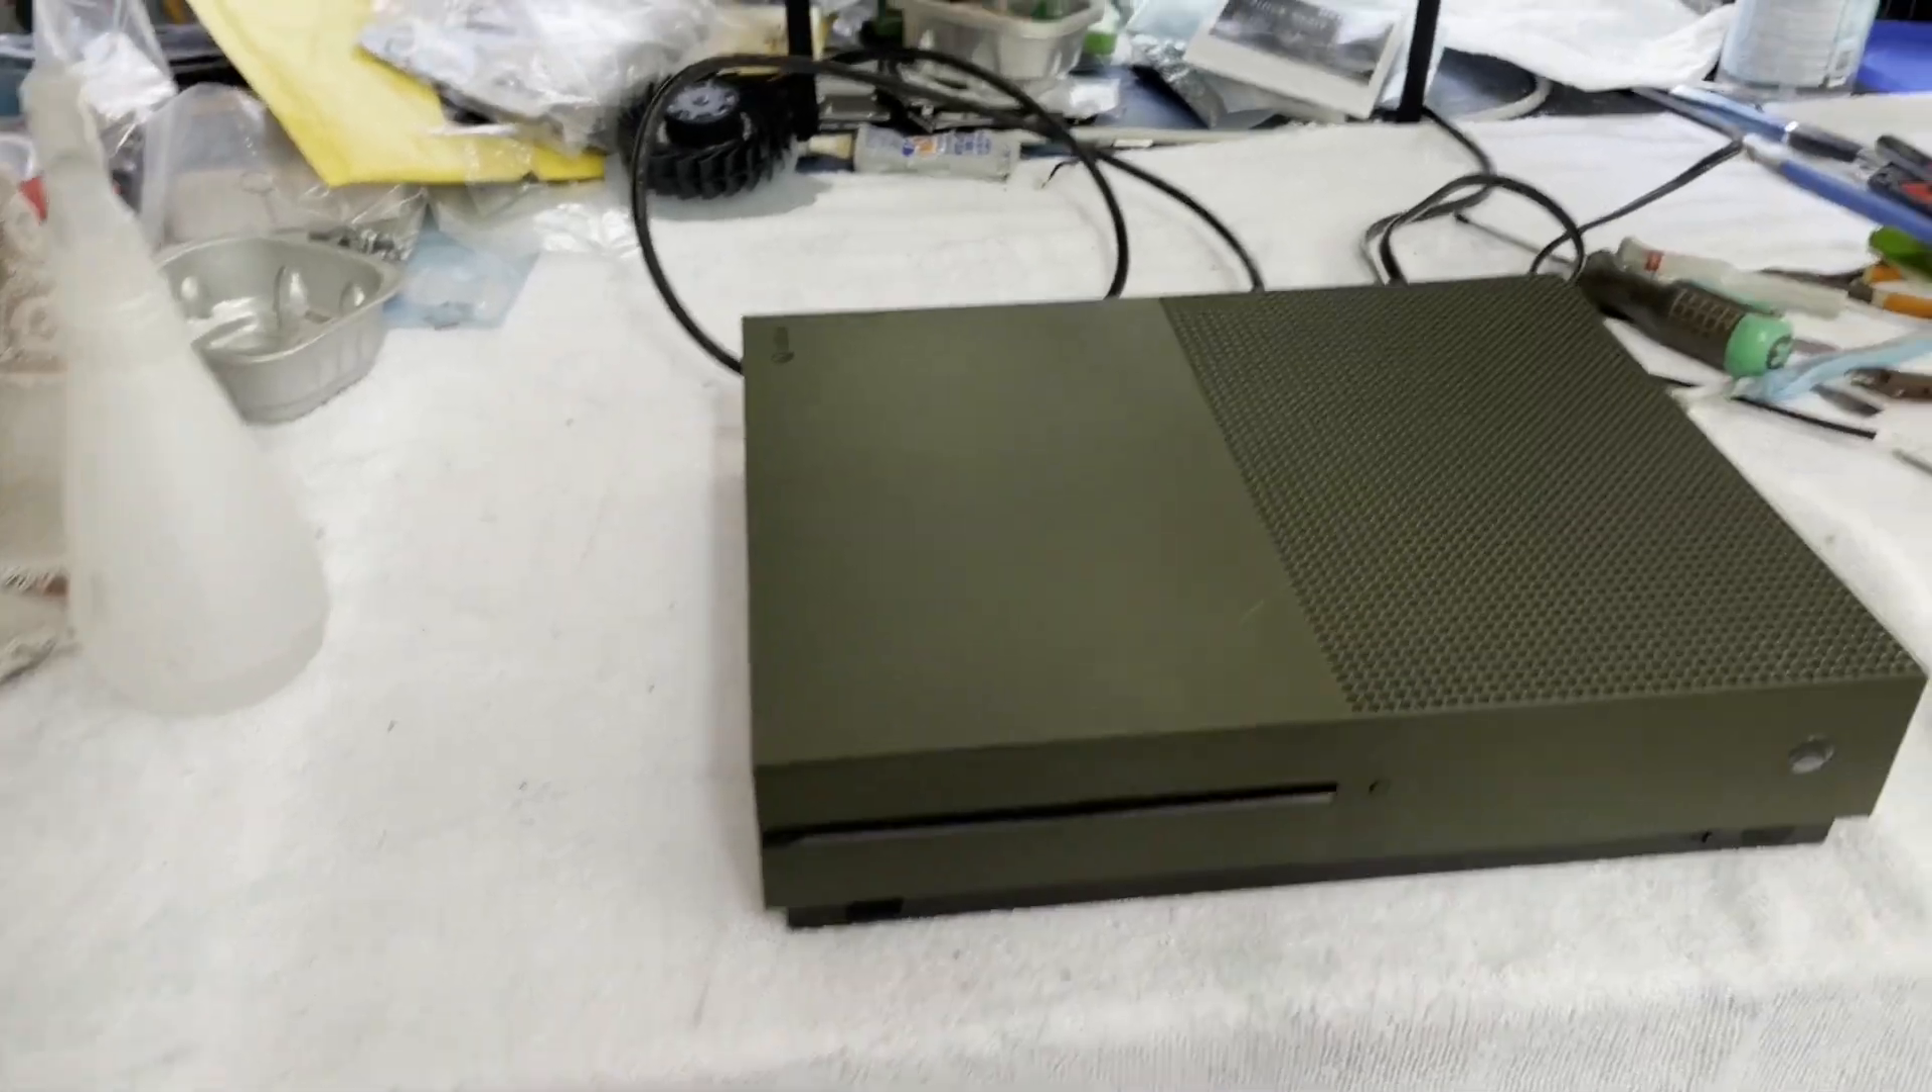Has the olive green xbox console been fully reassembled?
Yes.